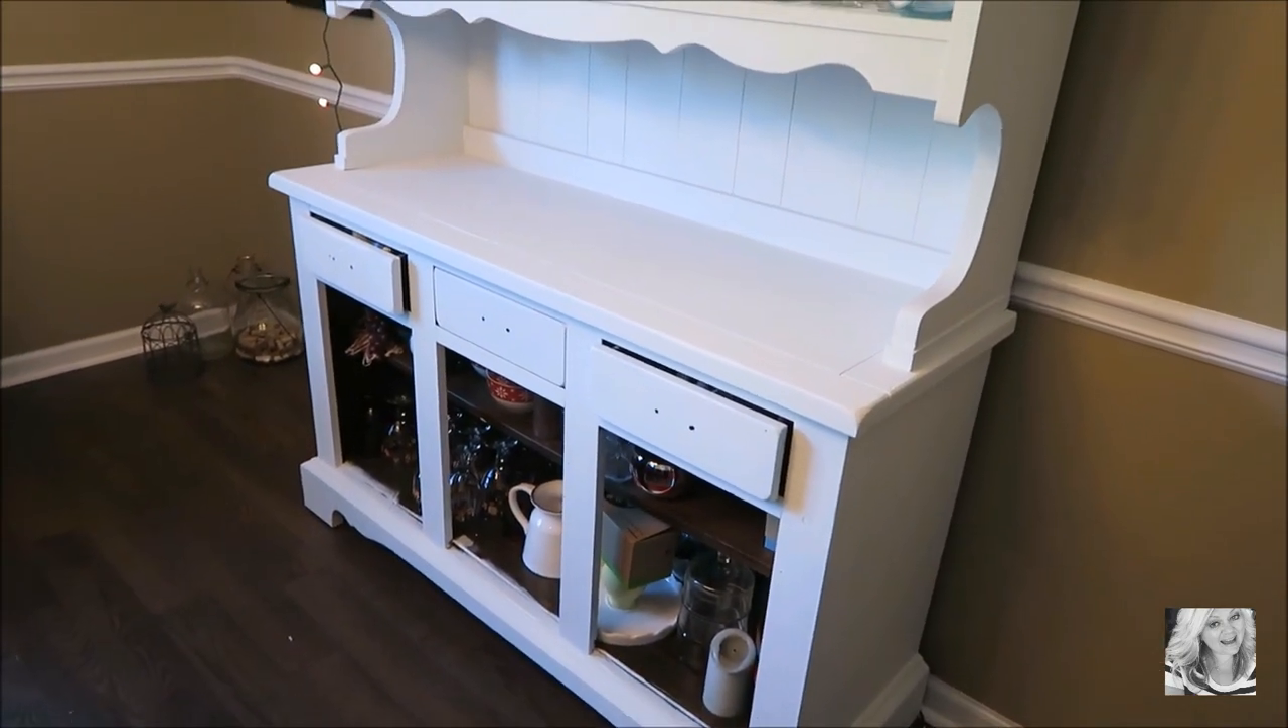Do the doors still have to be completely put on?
Yes.